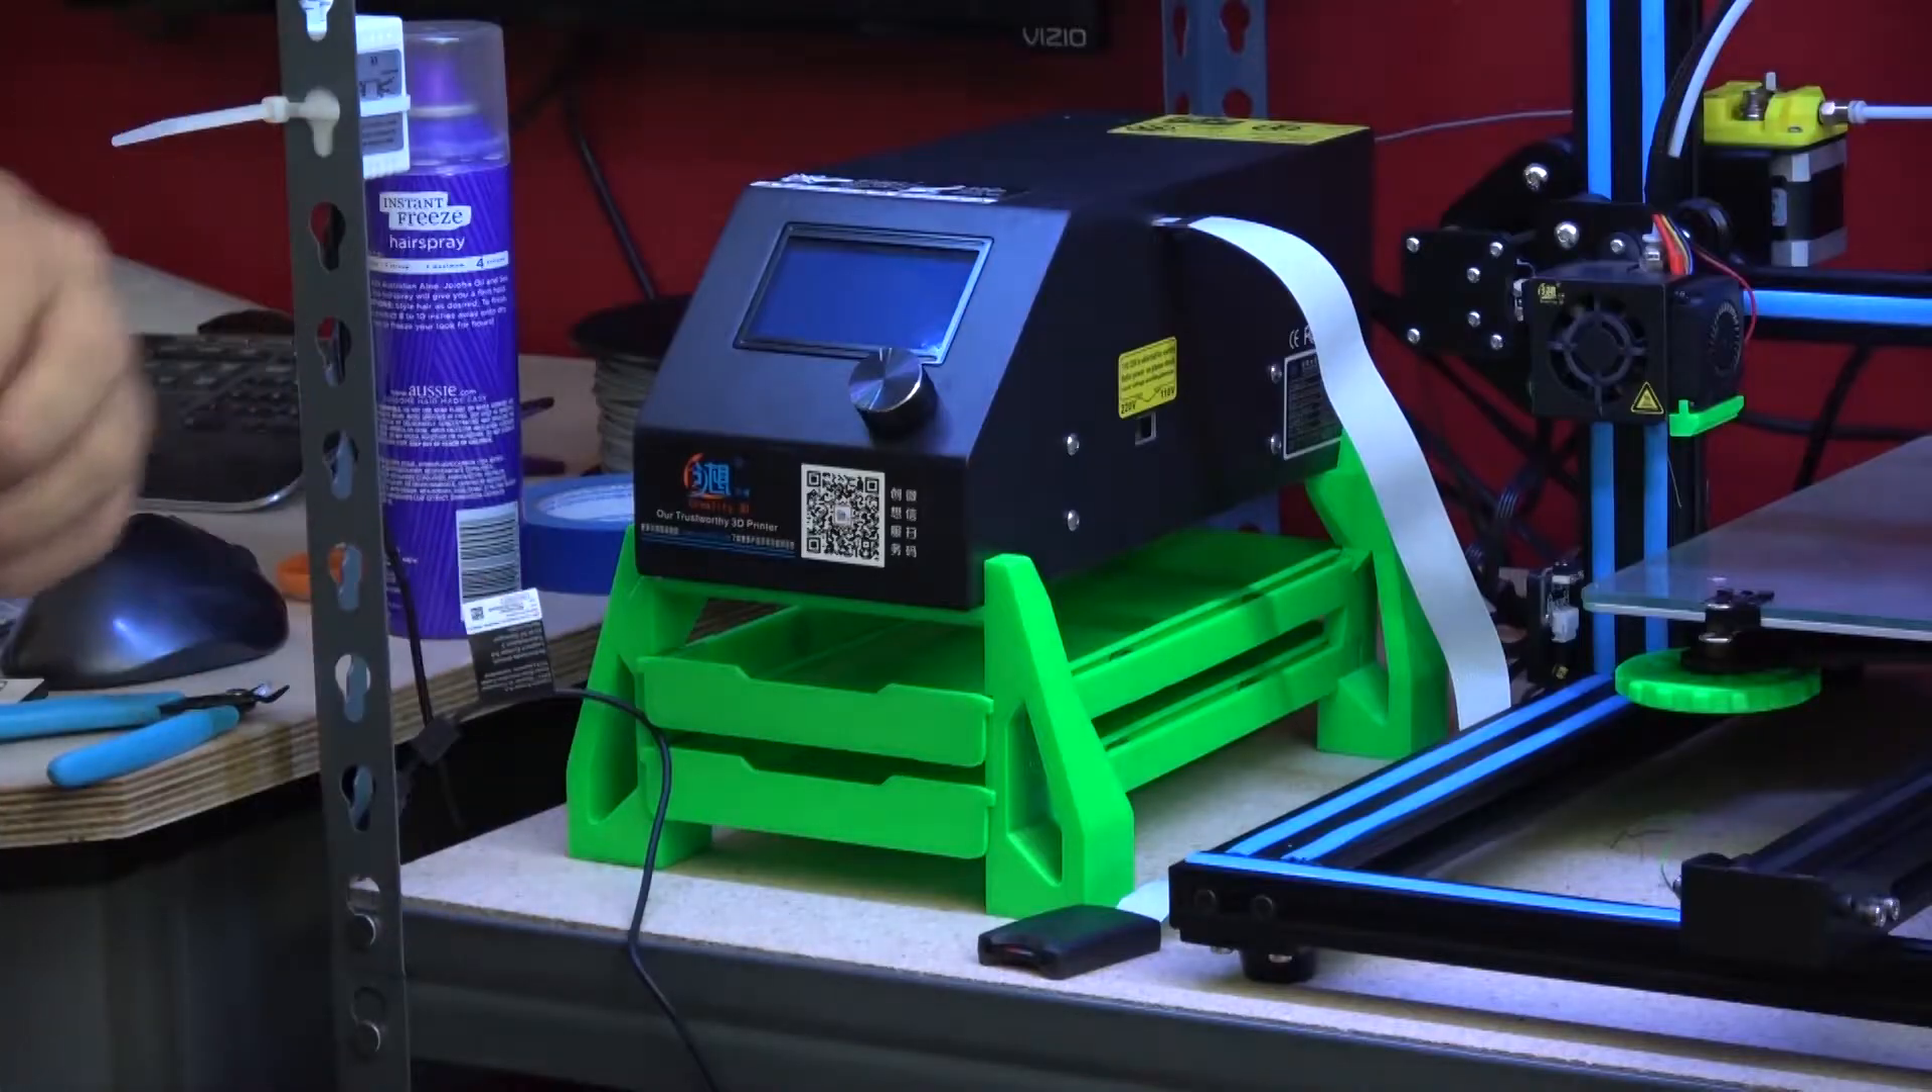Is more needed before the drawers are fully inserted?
No.